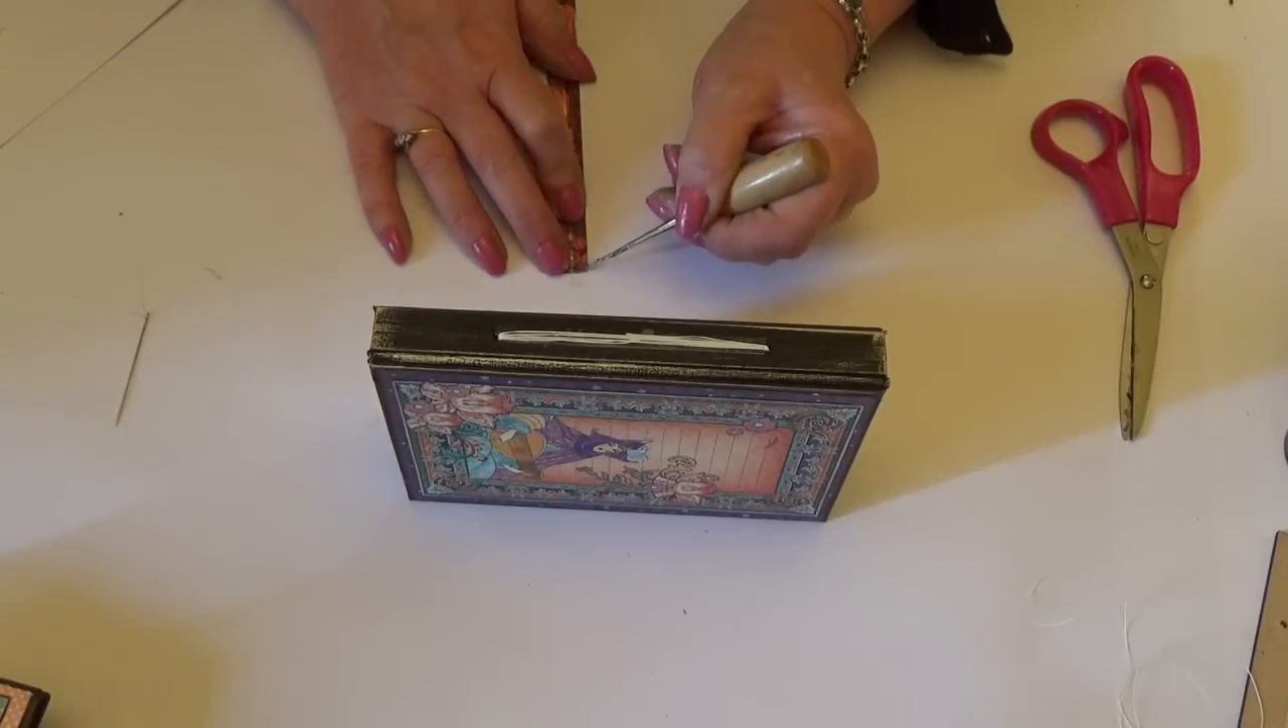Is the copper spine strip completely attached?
No.